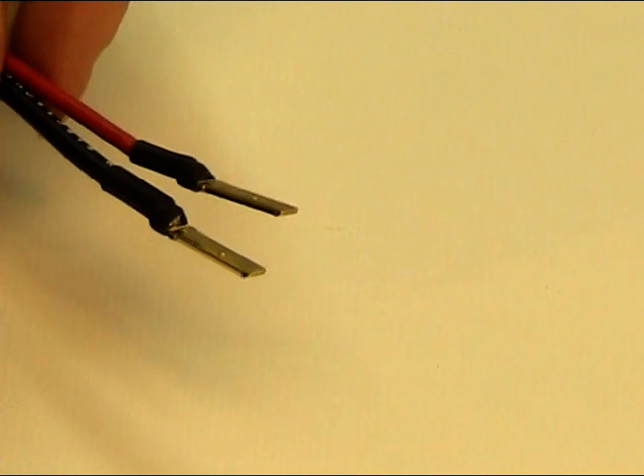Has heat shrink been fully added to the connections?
Yes.